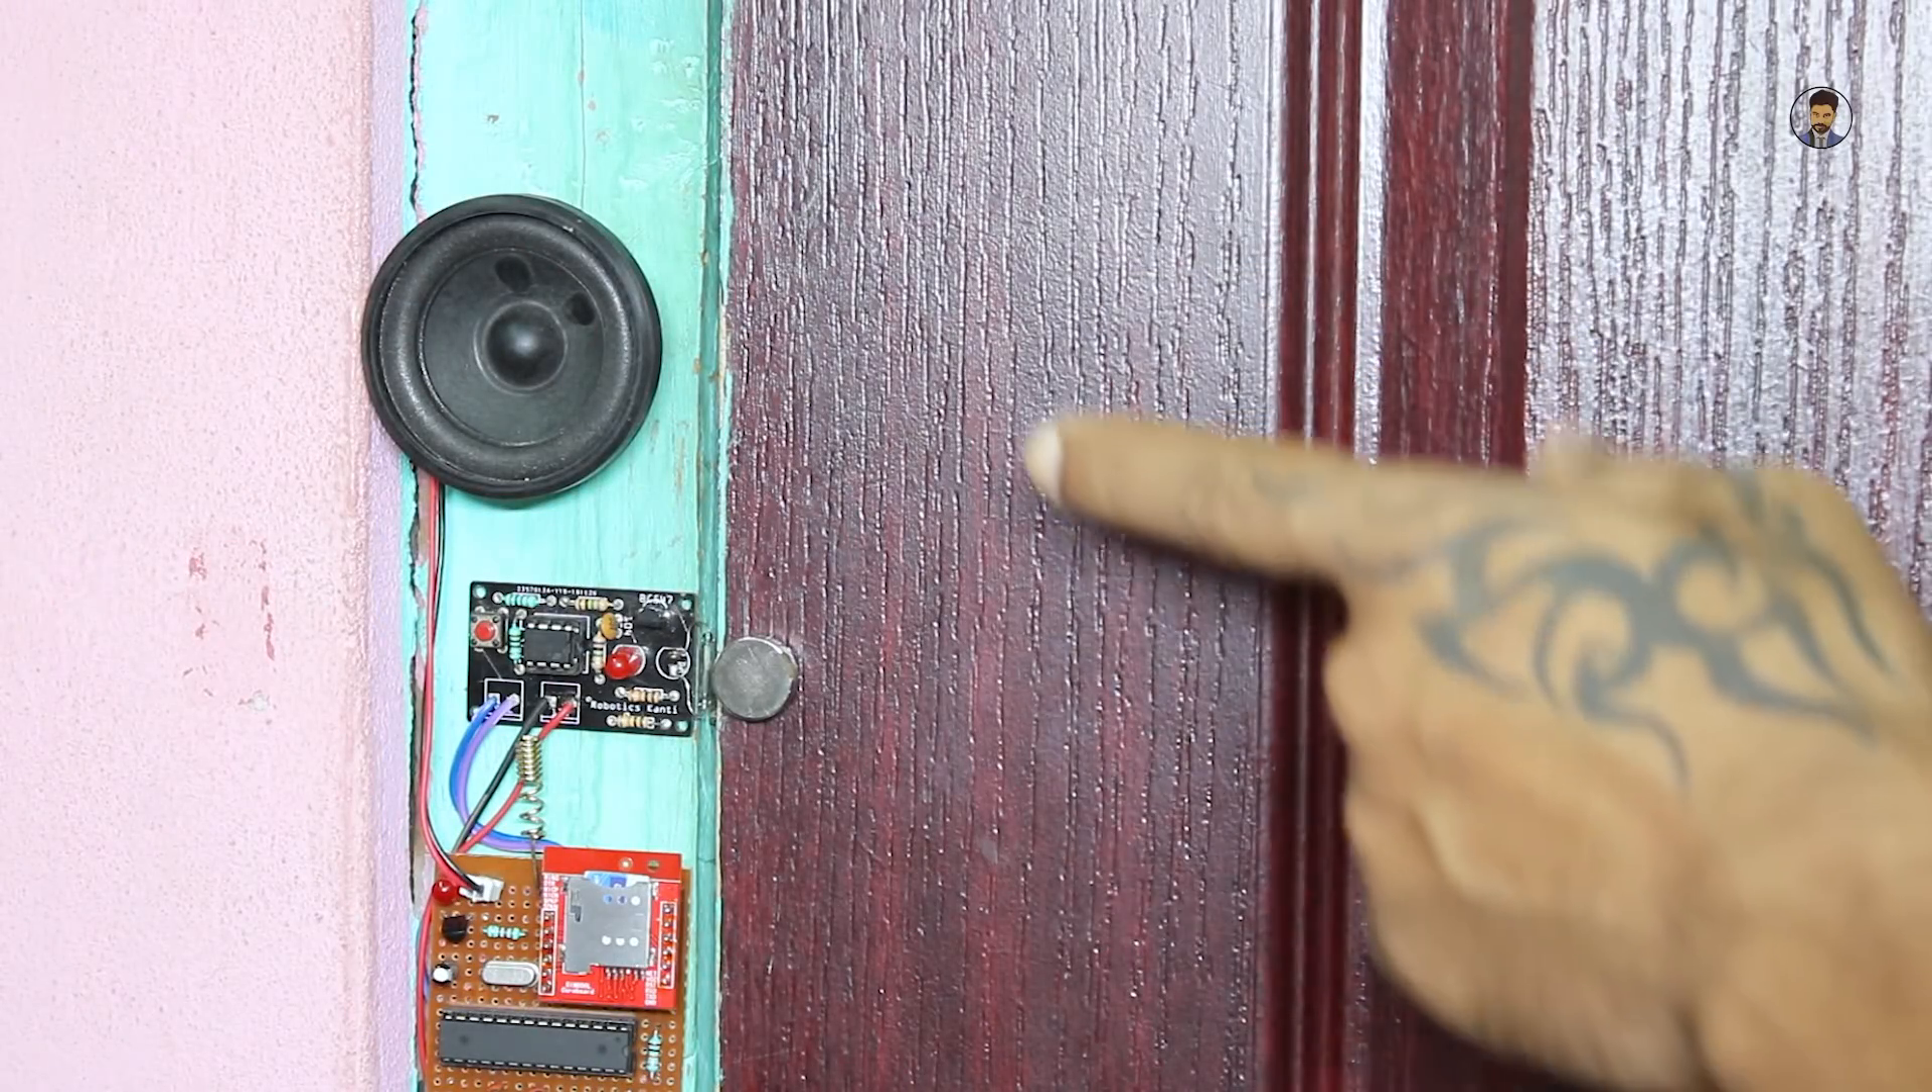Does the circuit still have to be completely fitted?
No.